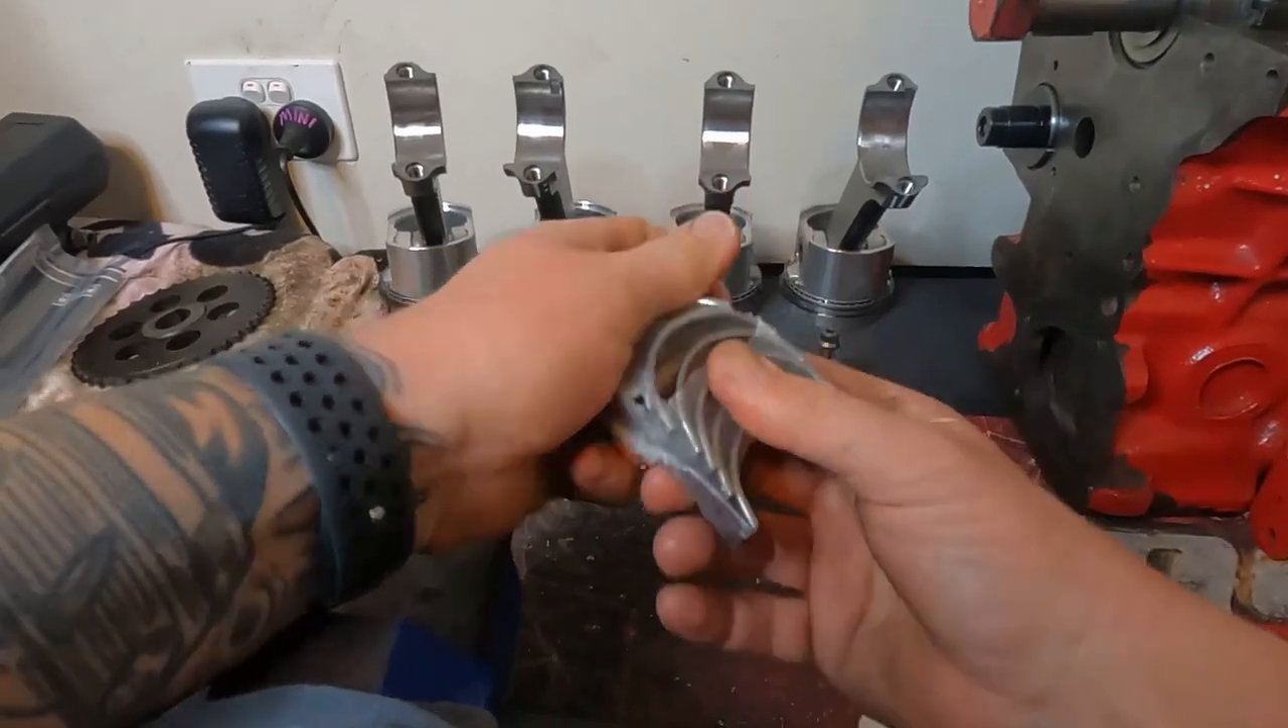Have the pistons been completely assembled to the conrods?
Yes.